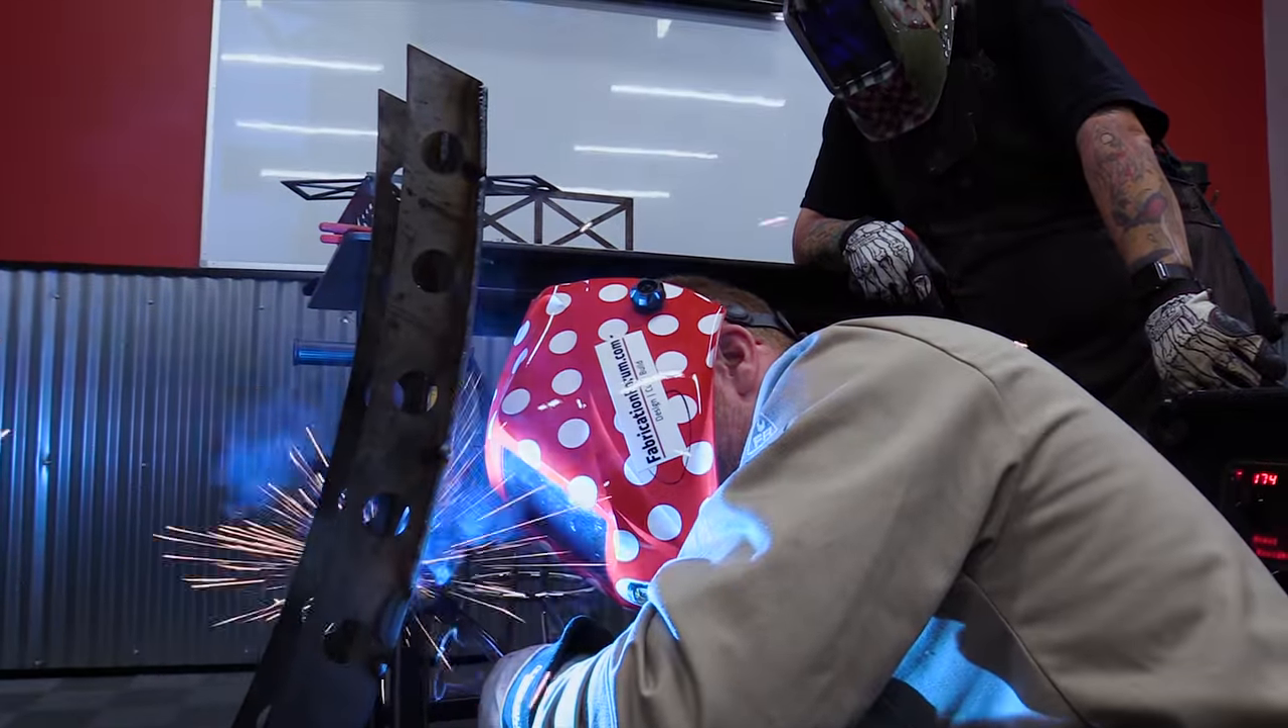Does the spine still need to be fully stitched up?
Yes.